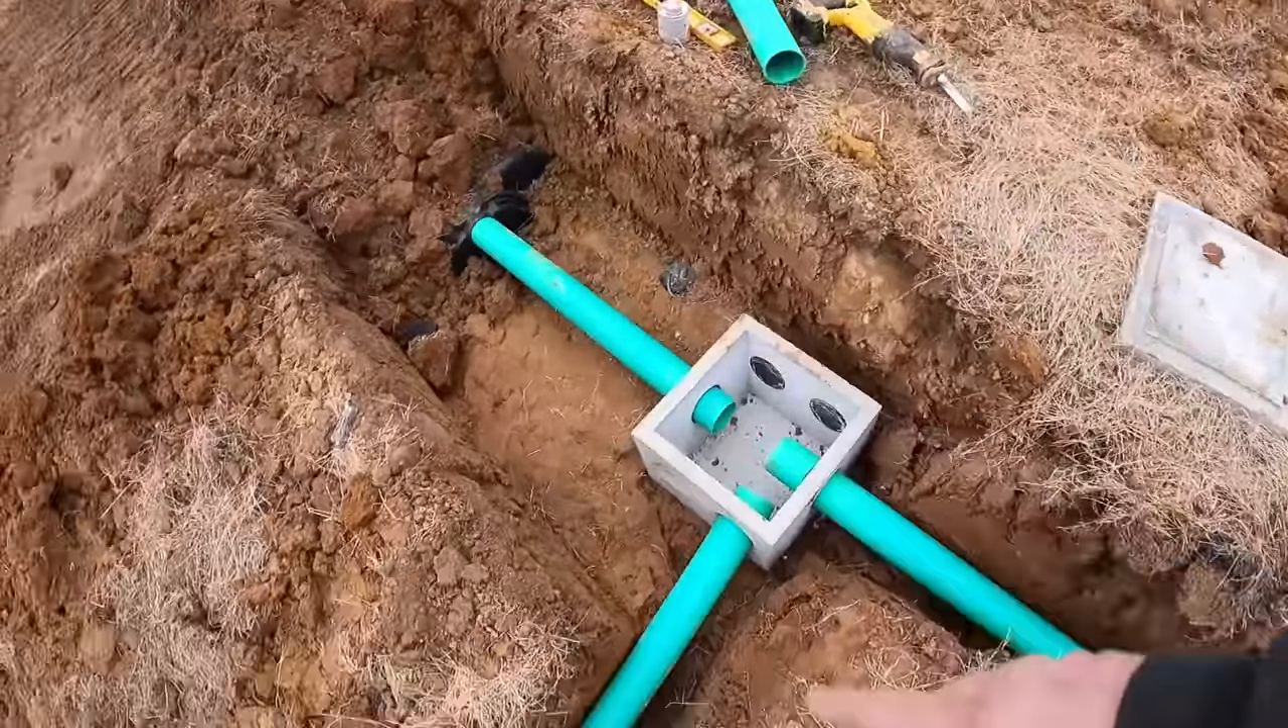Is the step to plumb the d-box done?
Yes.